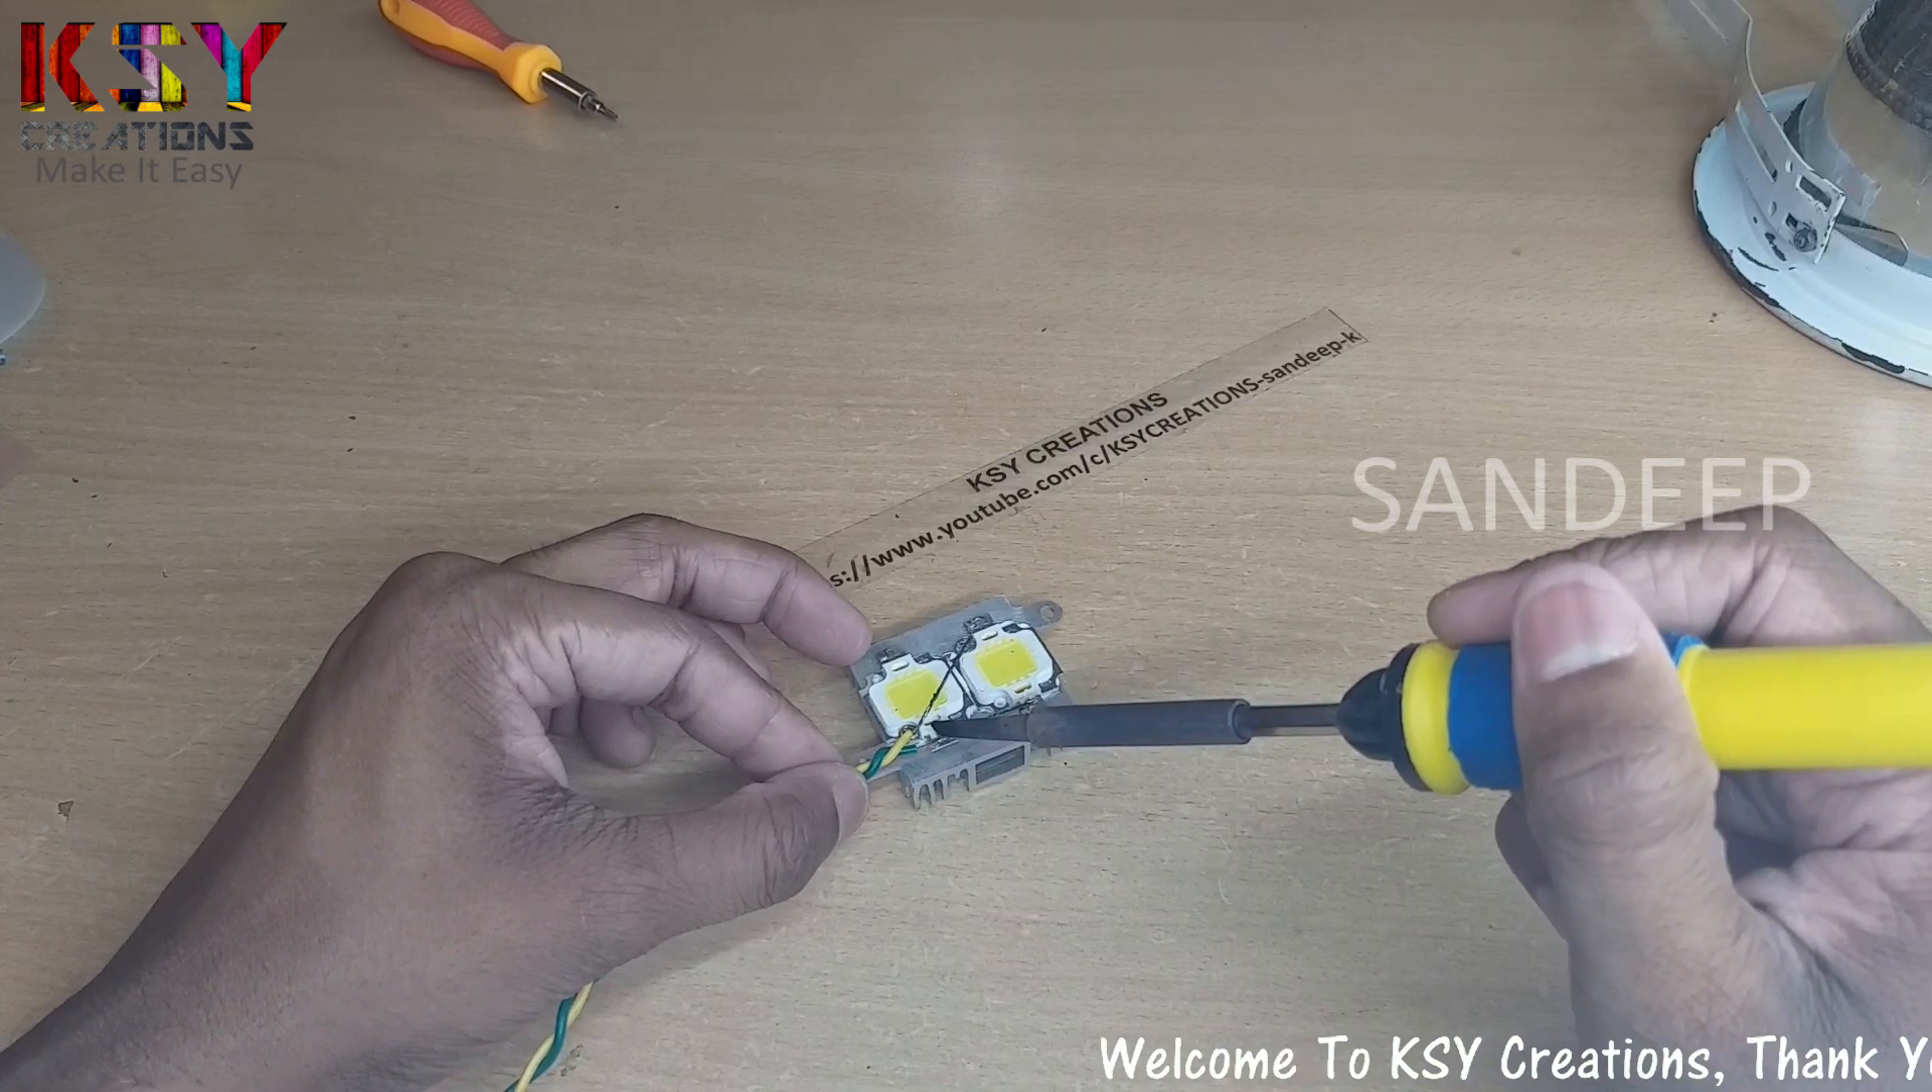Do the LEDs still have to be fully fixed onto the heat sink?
No.